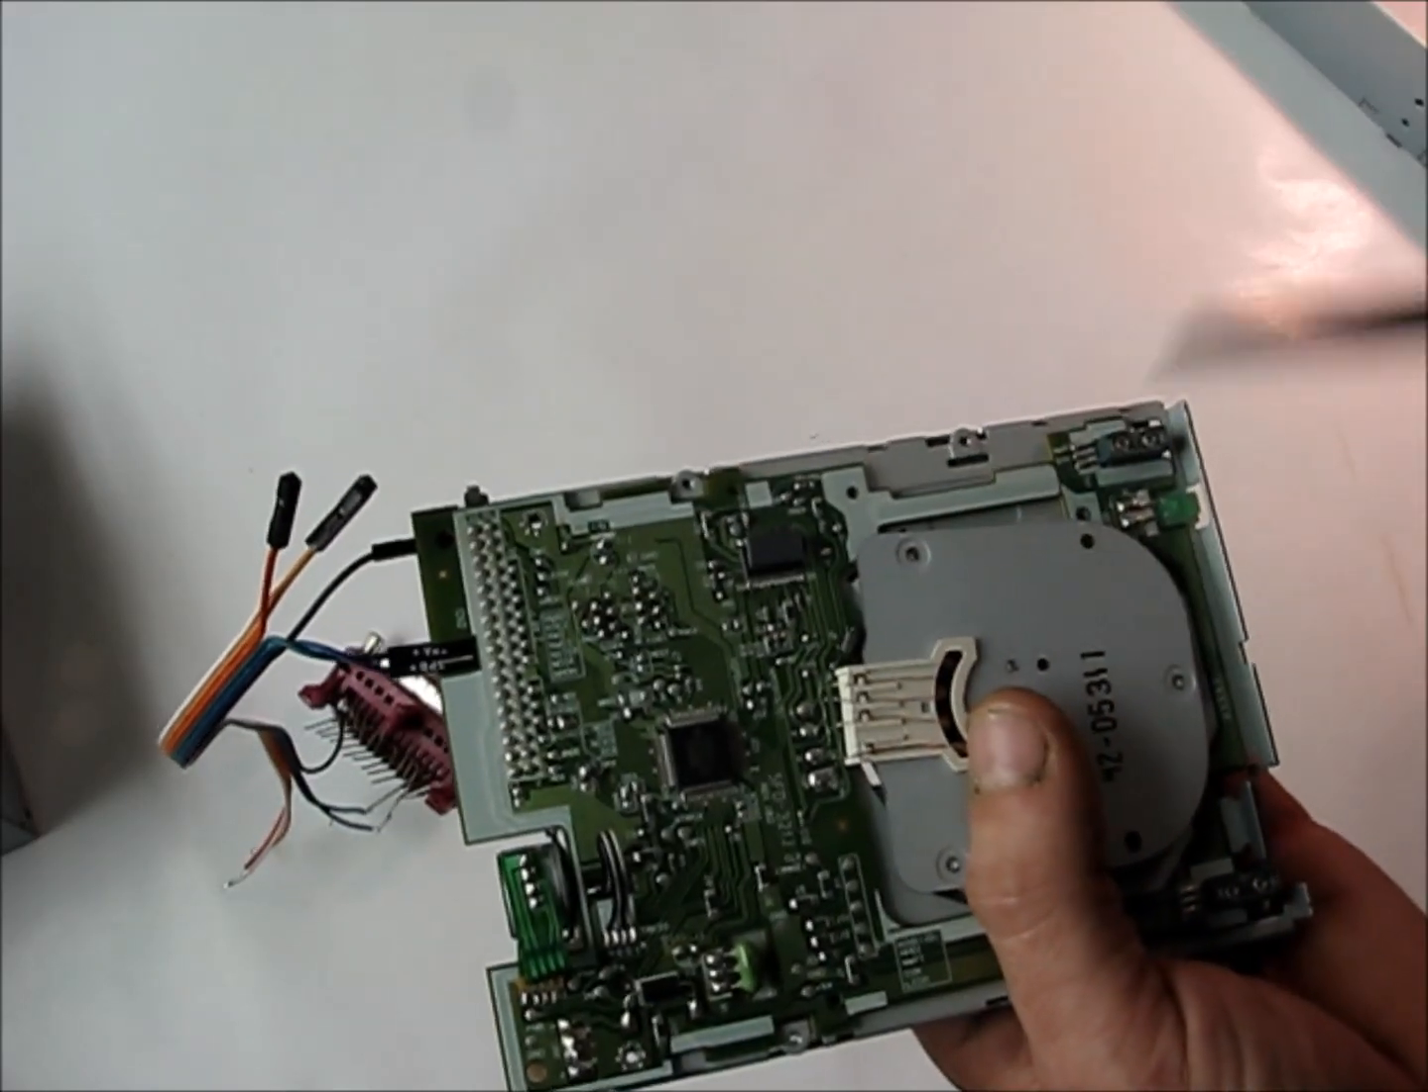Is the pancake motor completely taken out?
No.